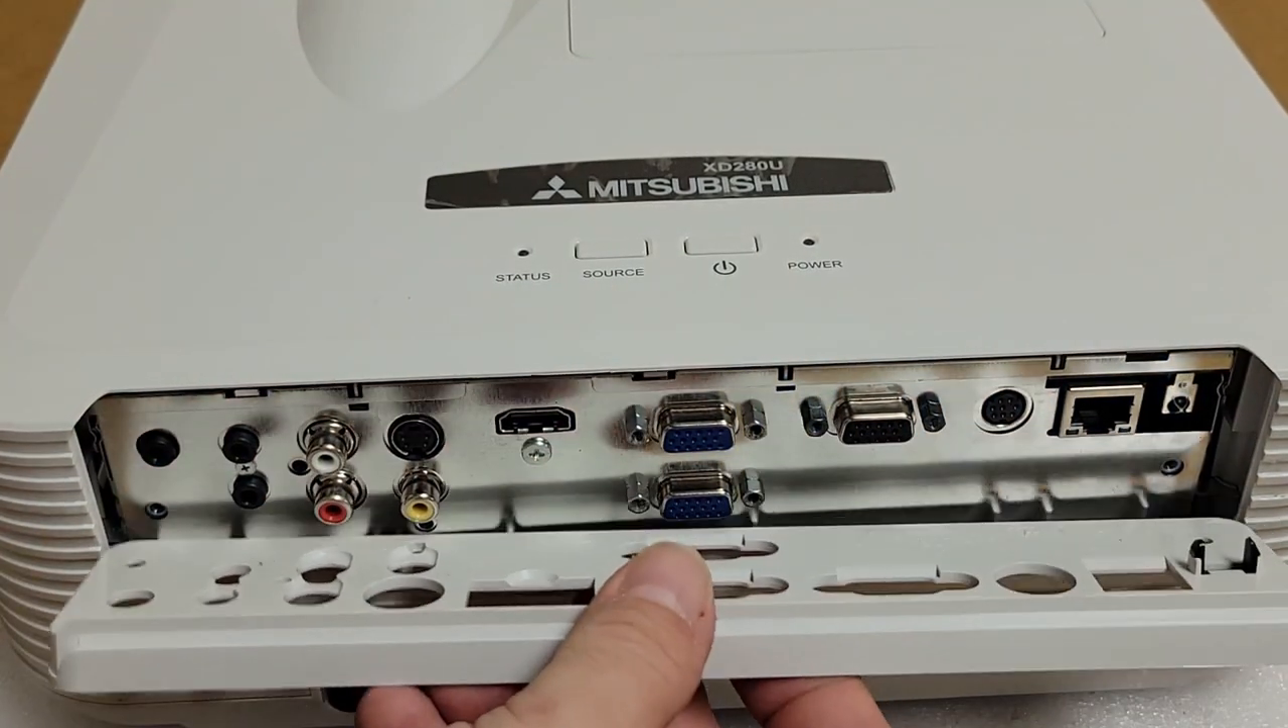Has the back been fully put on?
No.